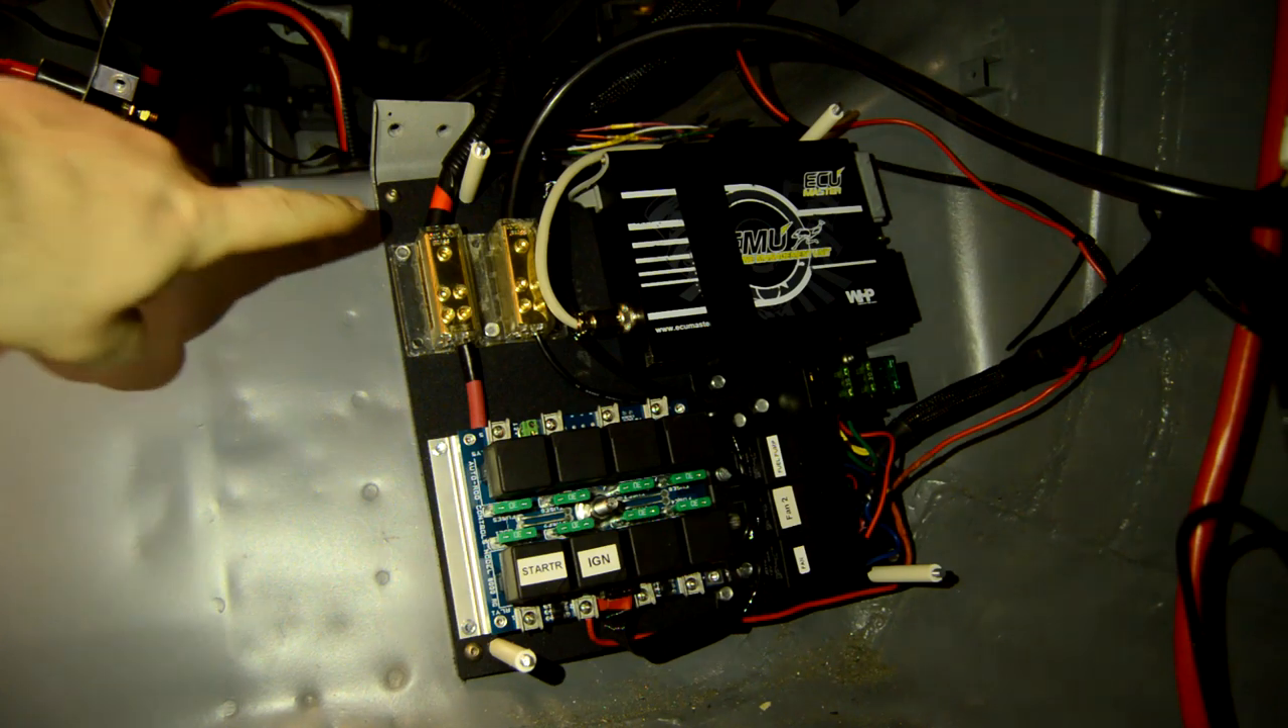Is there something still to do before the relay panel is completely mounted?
No.